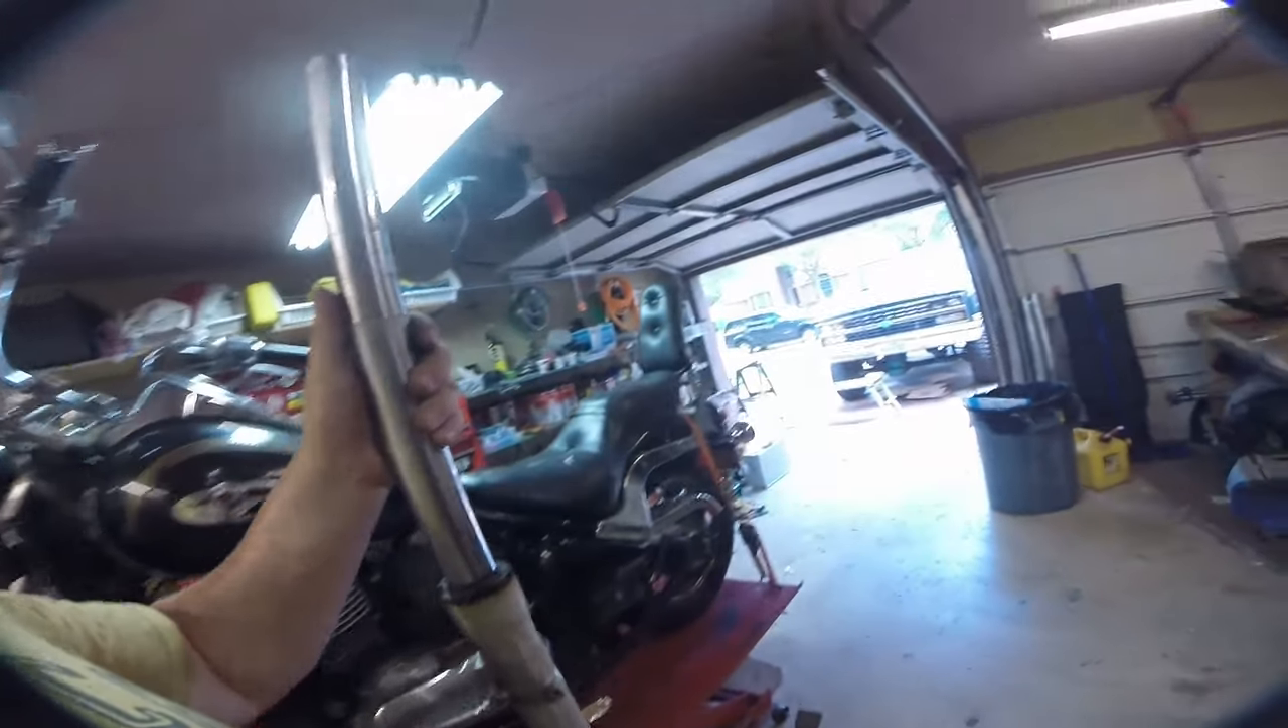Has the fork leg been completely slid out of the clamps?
Yes.